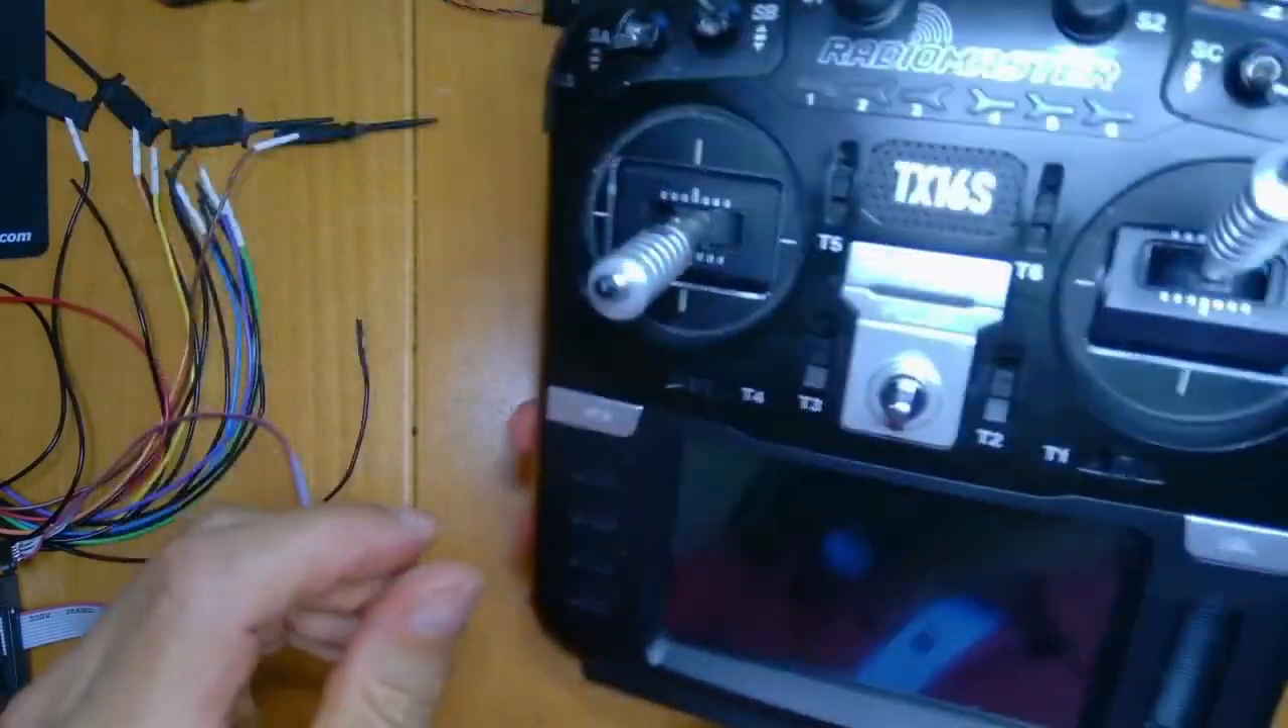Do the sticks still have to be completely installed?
No.